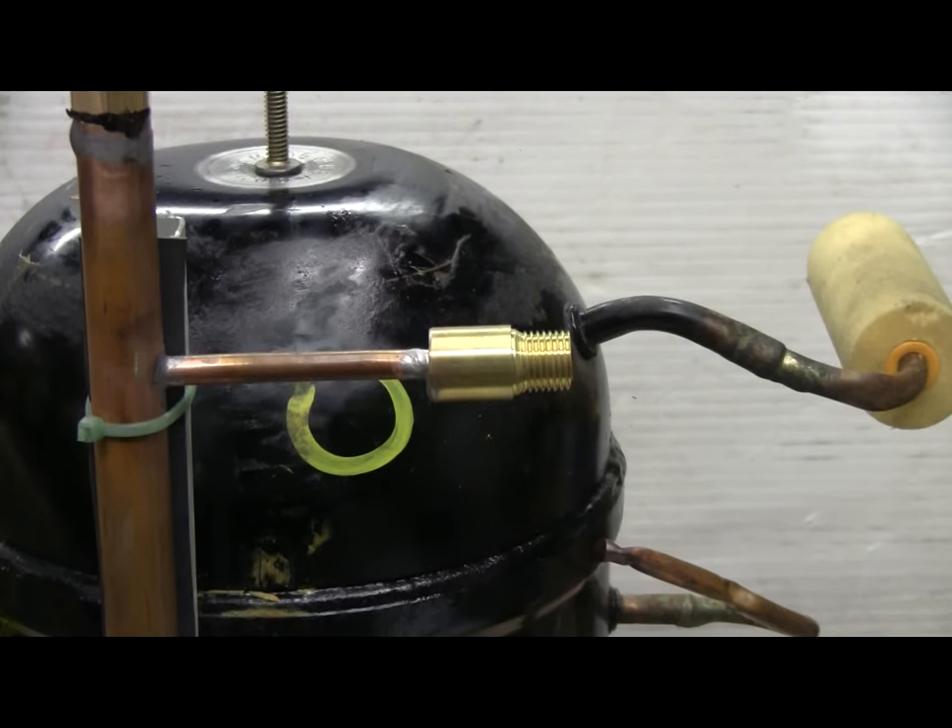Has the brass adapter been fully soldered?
Yes.